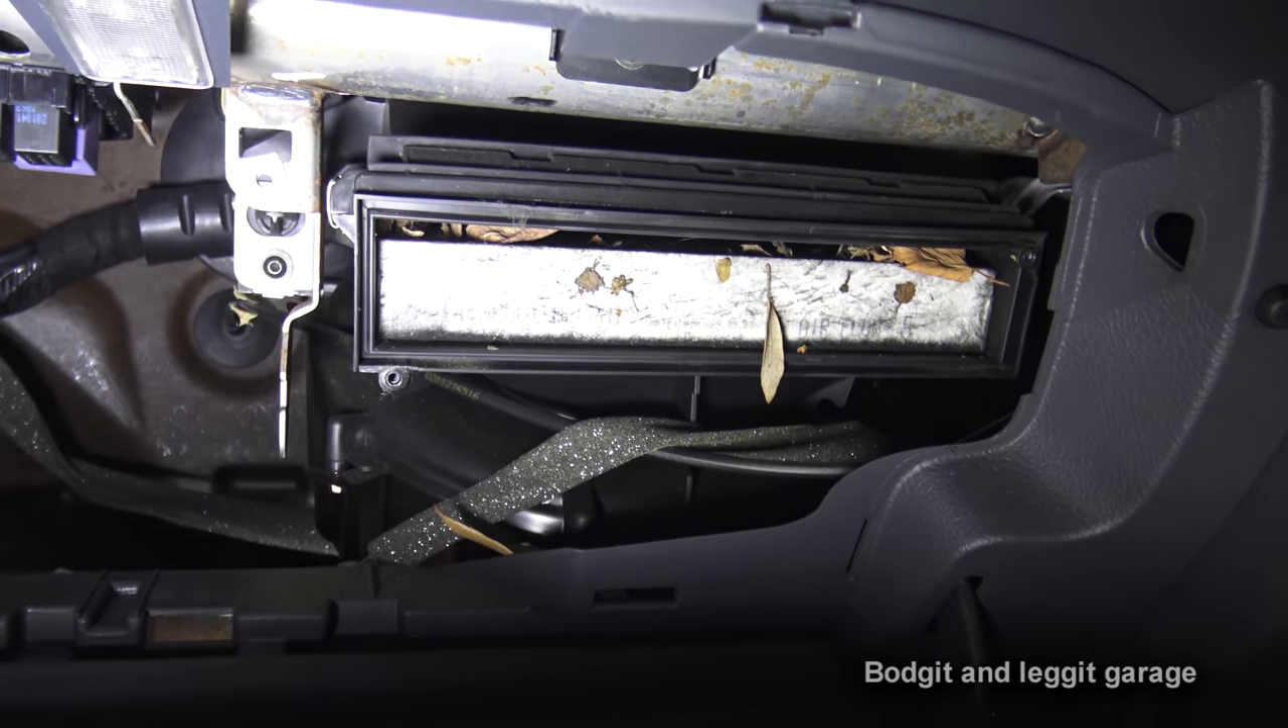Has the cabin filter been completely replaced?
No.